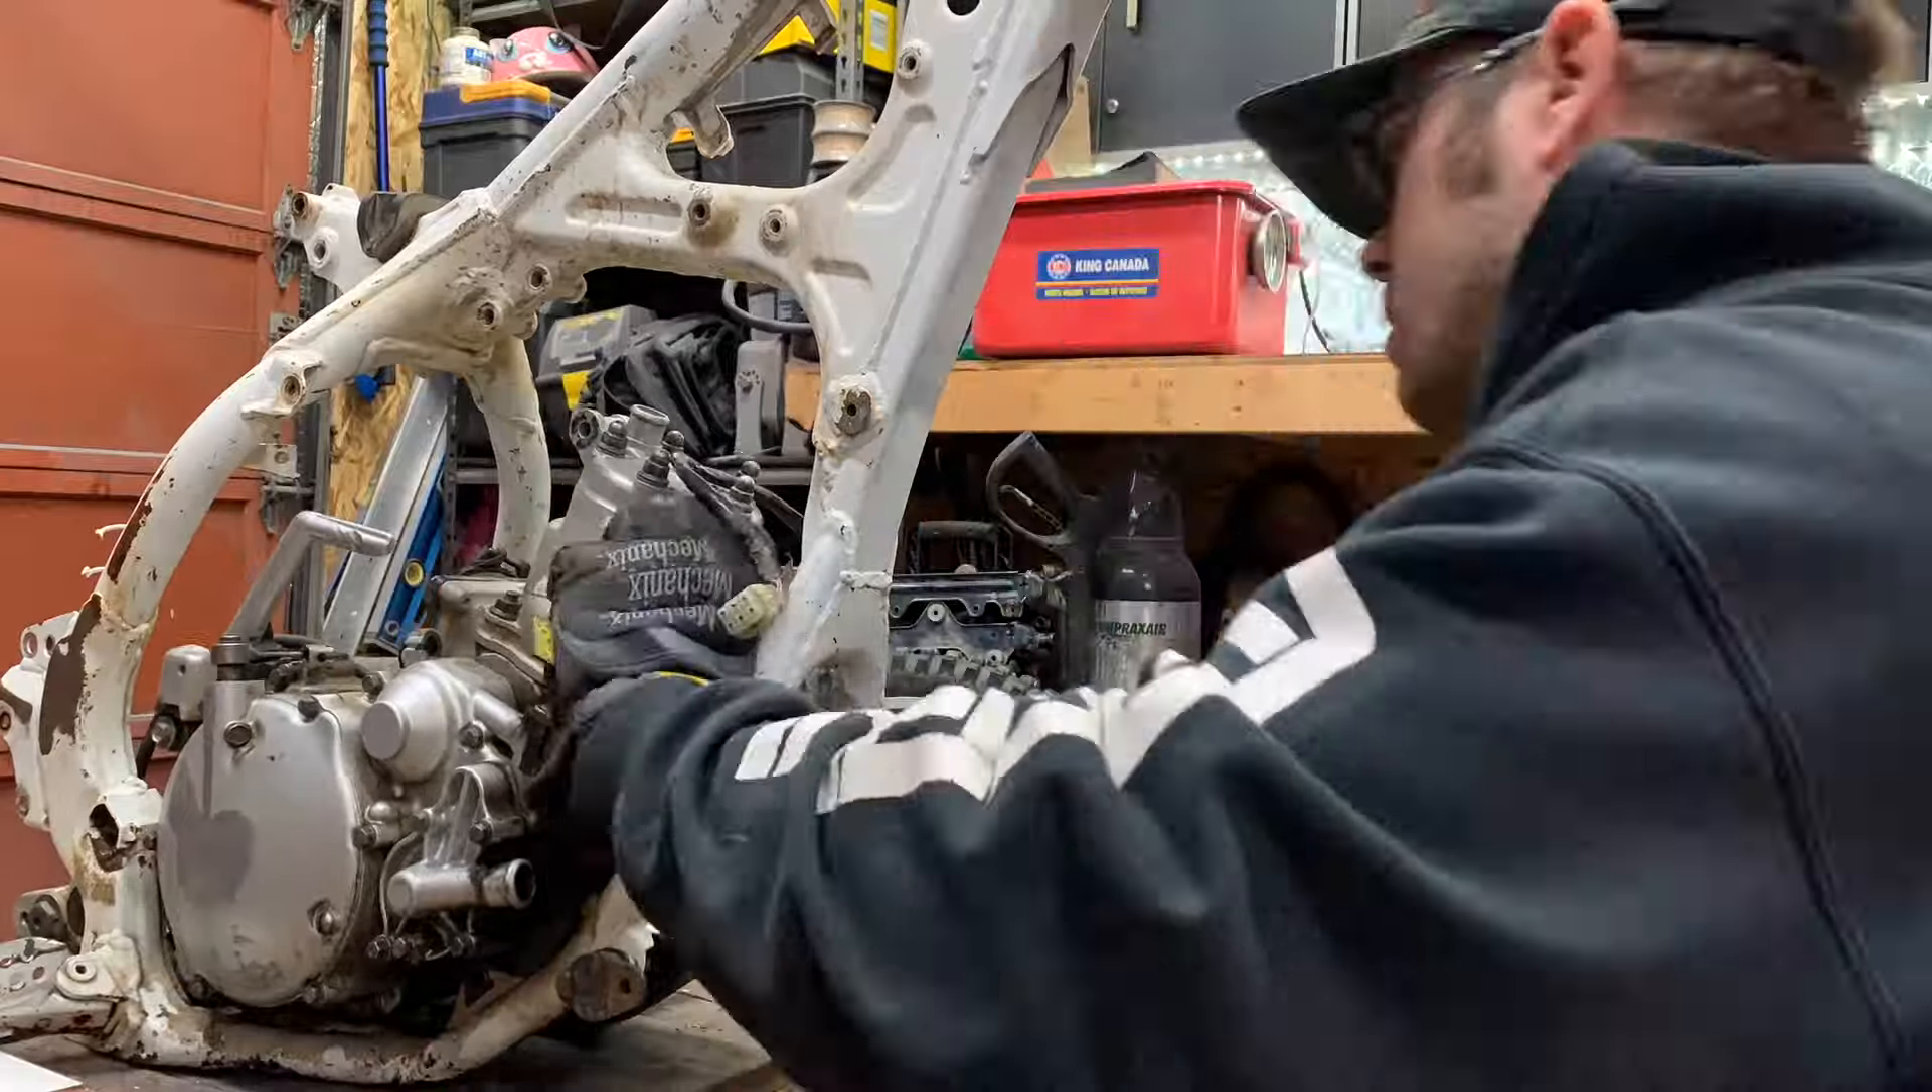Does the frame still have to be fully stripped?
Yes.